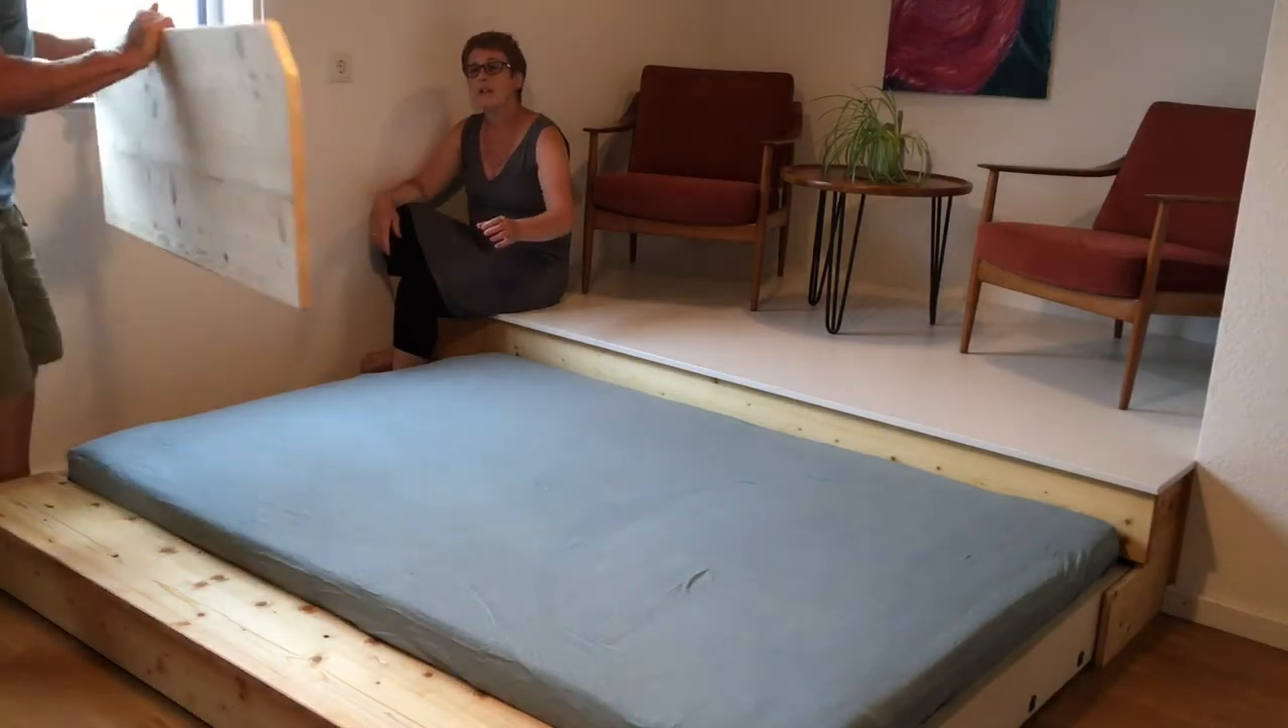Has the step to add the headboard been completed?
No.